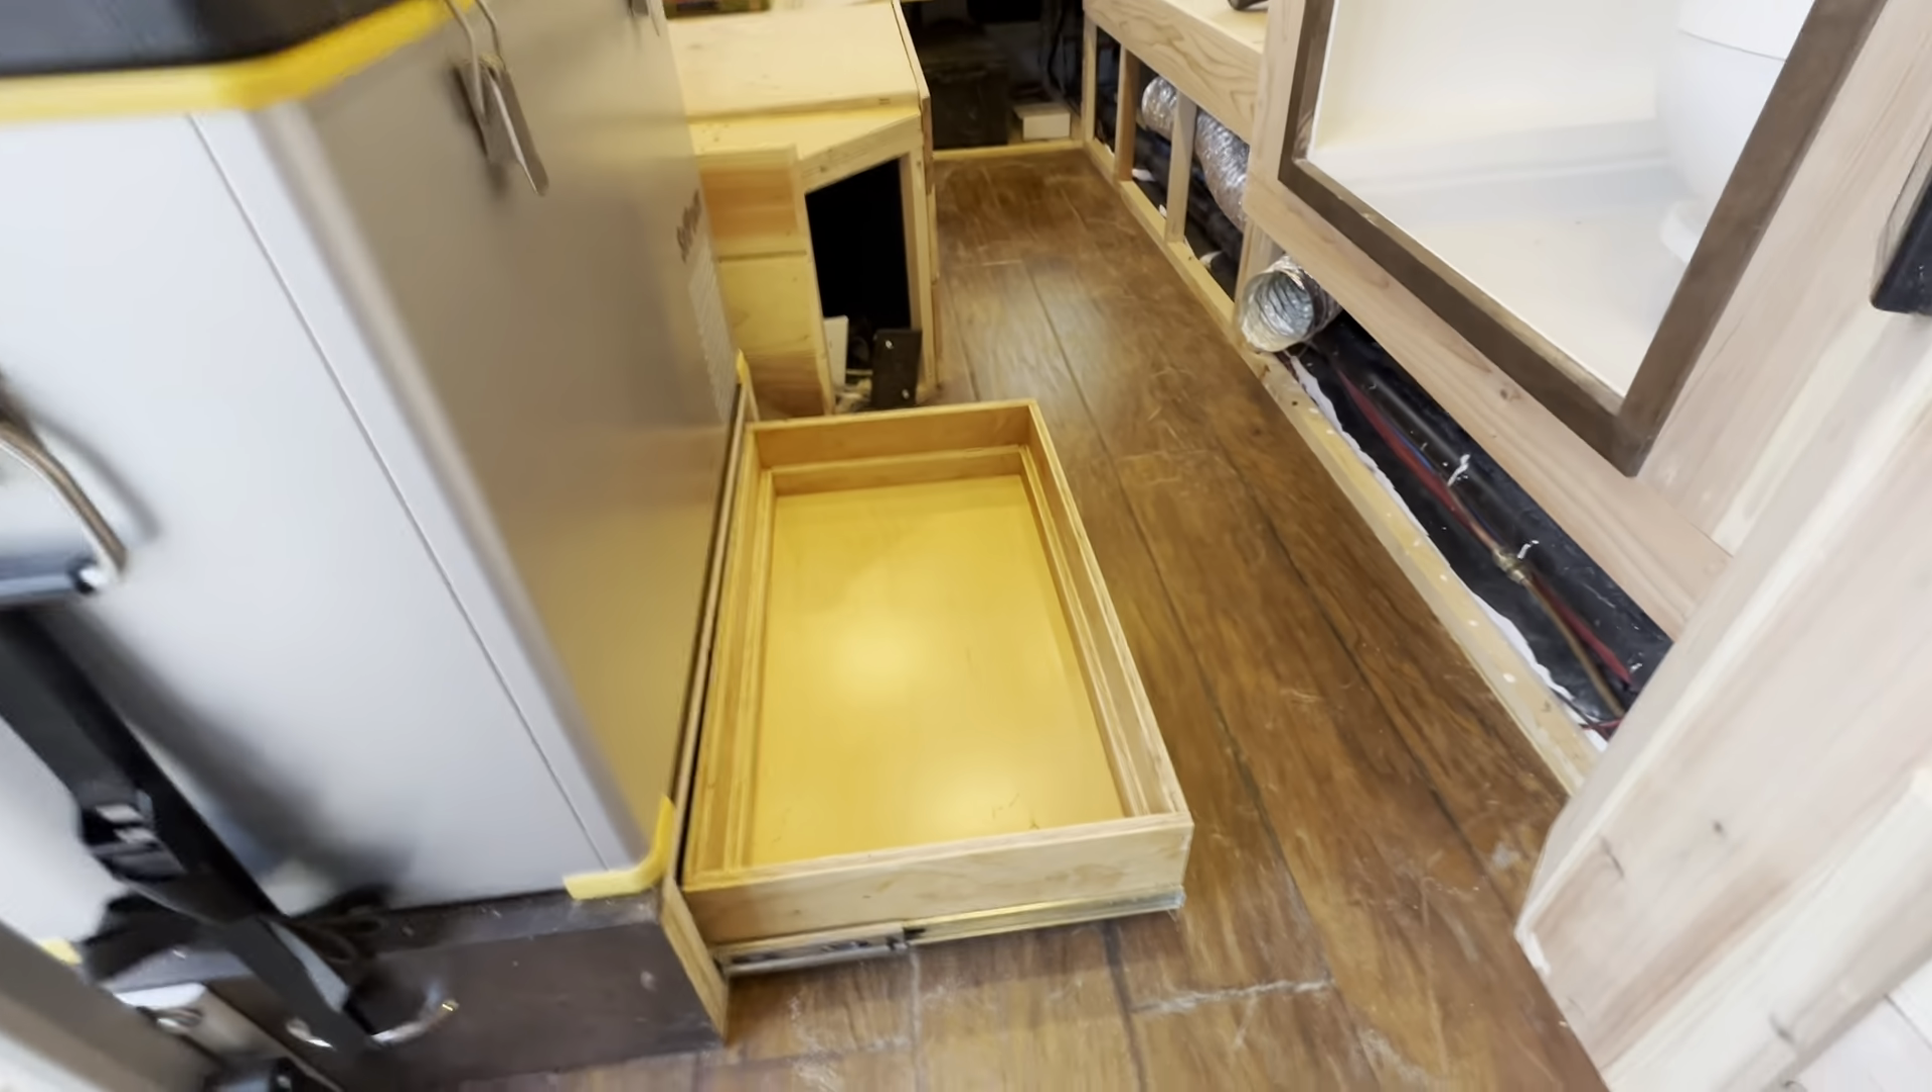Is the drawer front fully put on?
No.